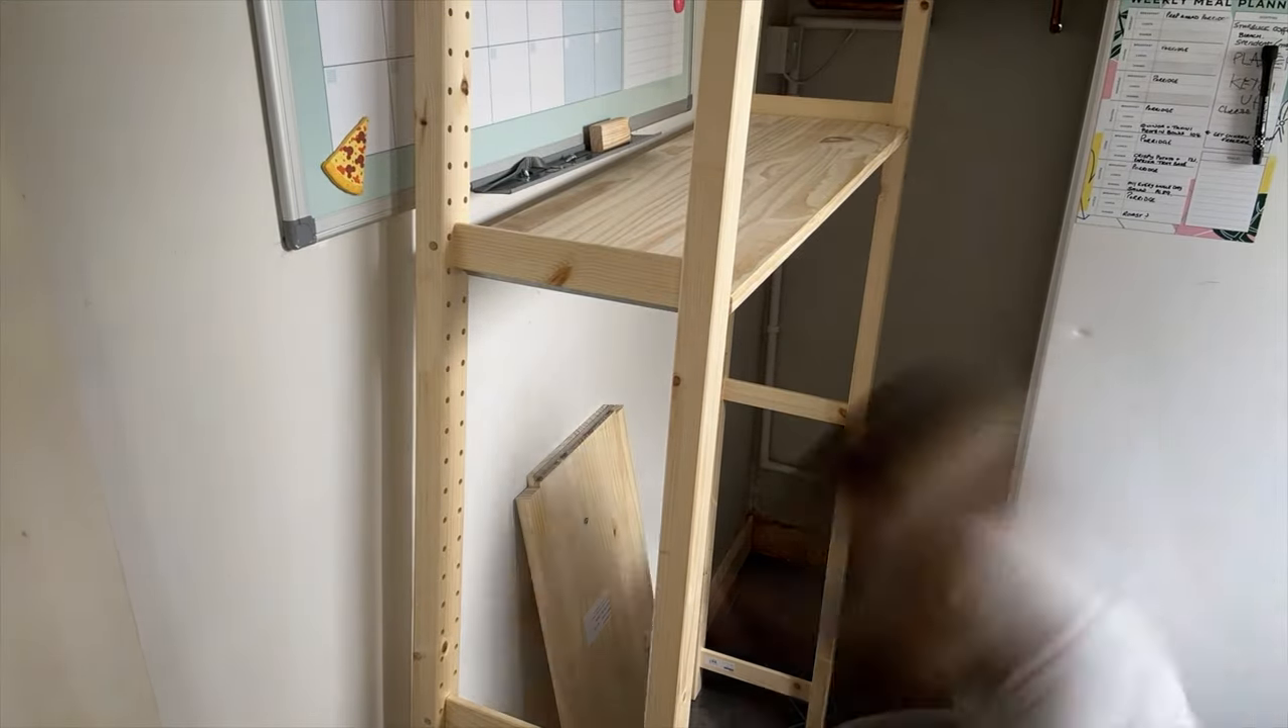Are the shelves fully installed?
No.